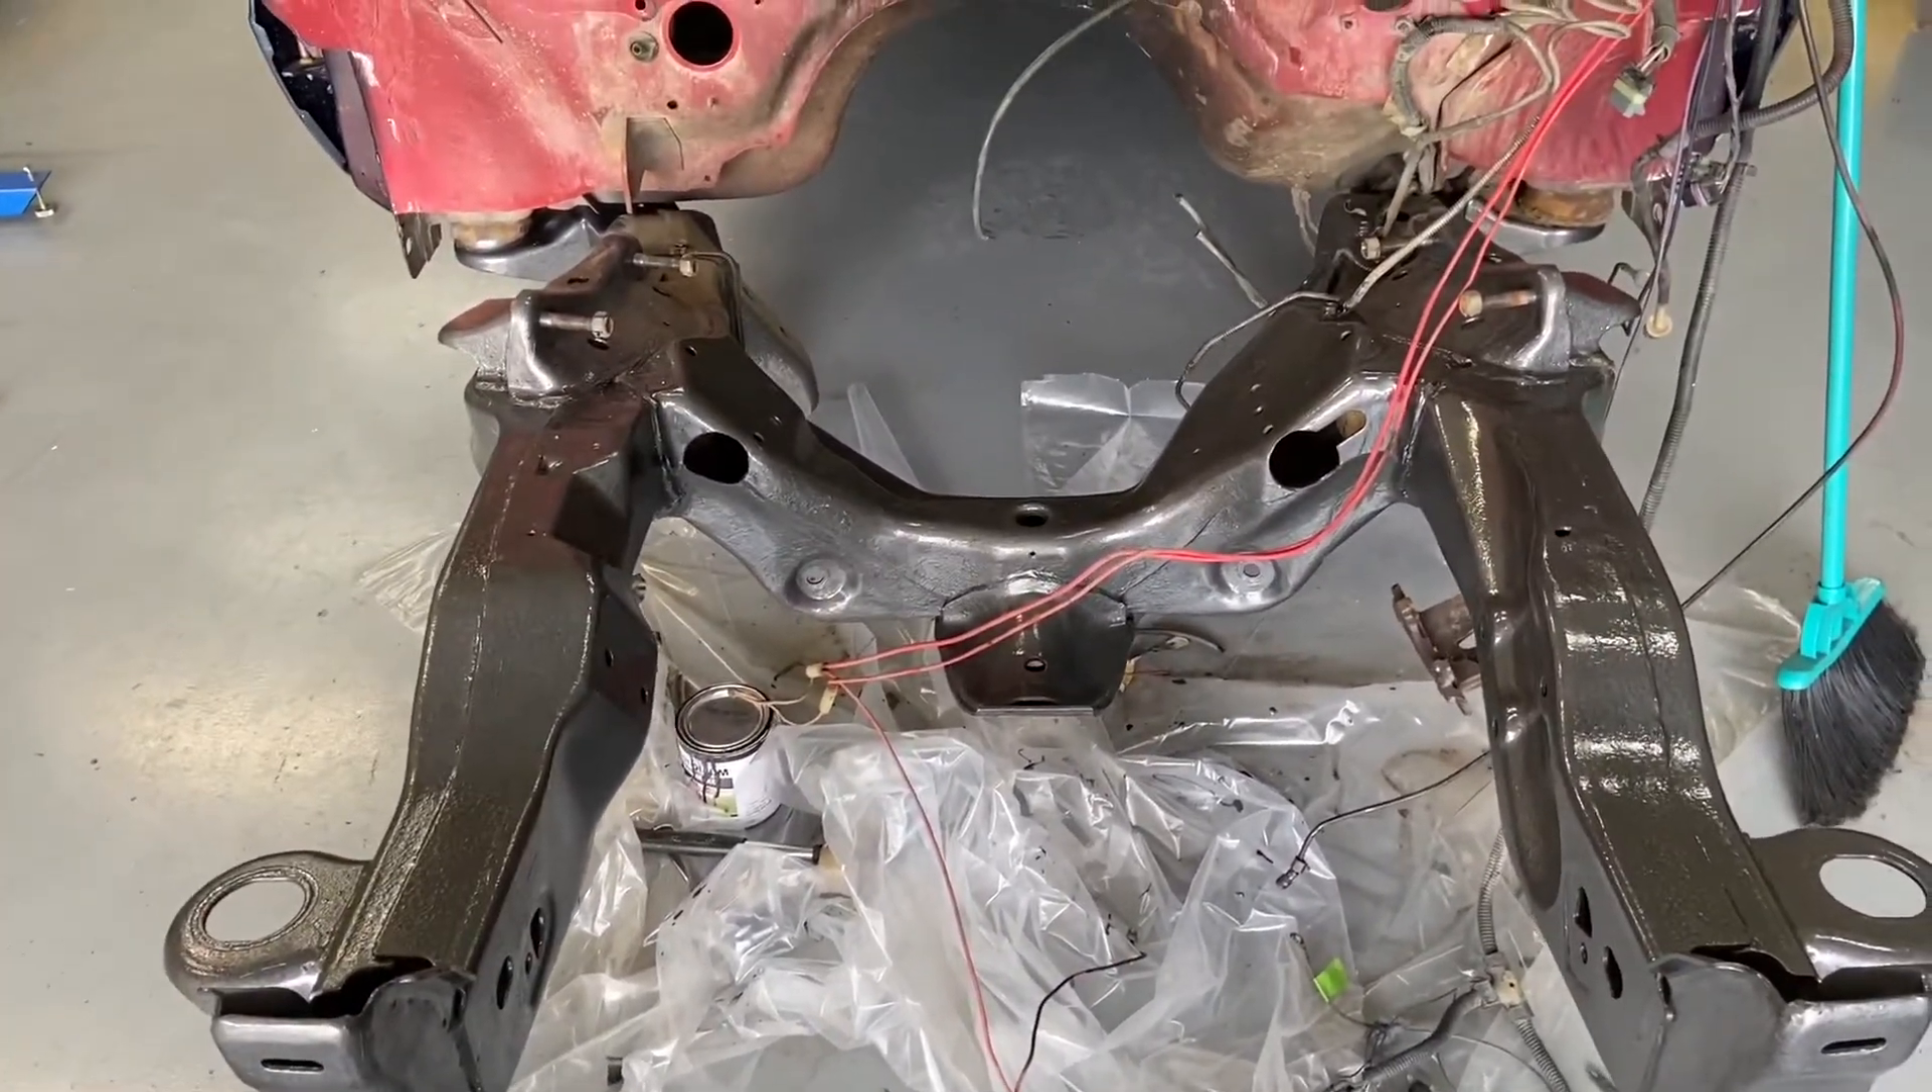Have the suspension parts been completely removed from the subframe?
Yes.